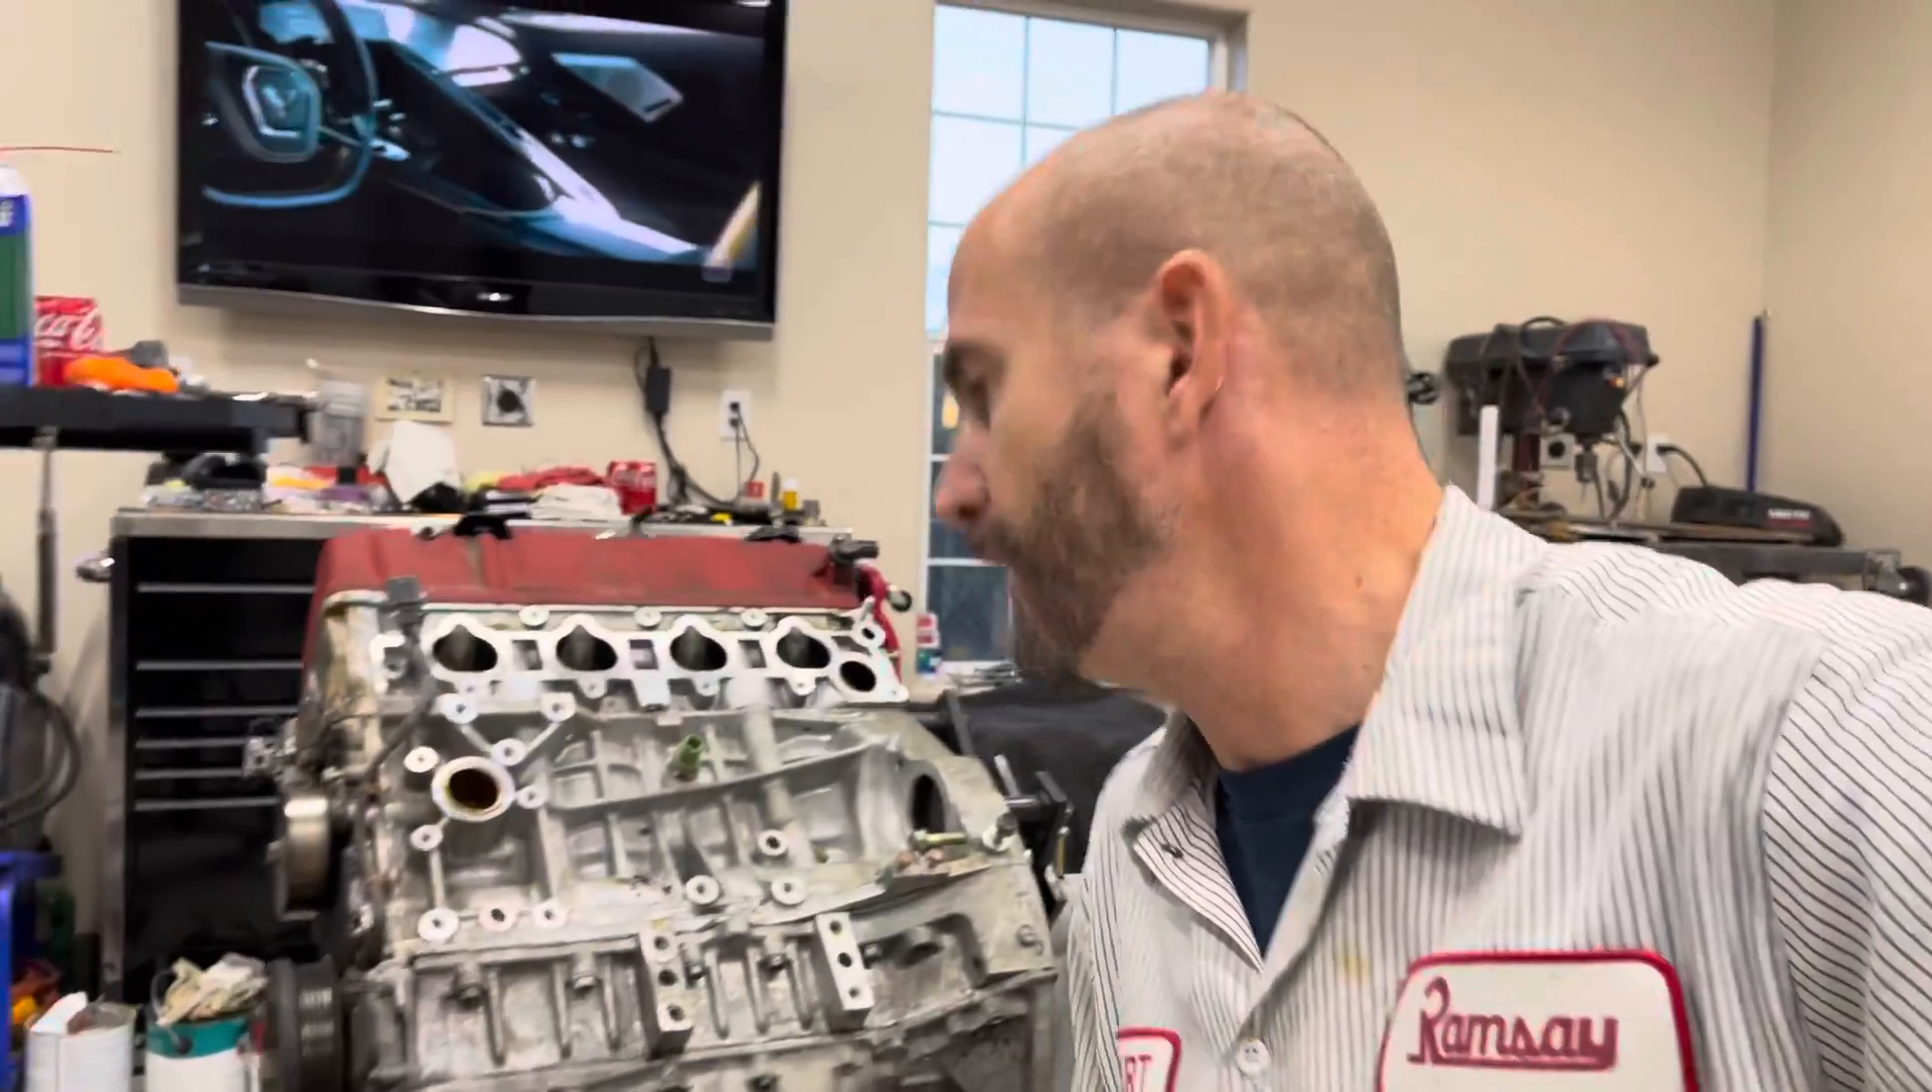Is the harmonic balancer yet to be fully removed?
Yes.